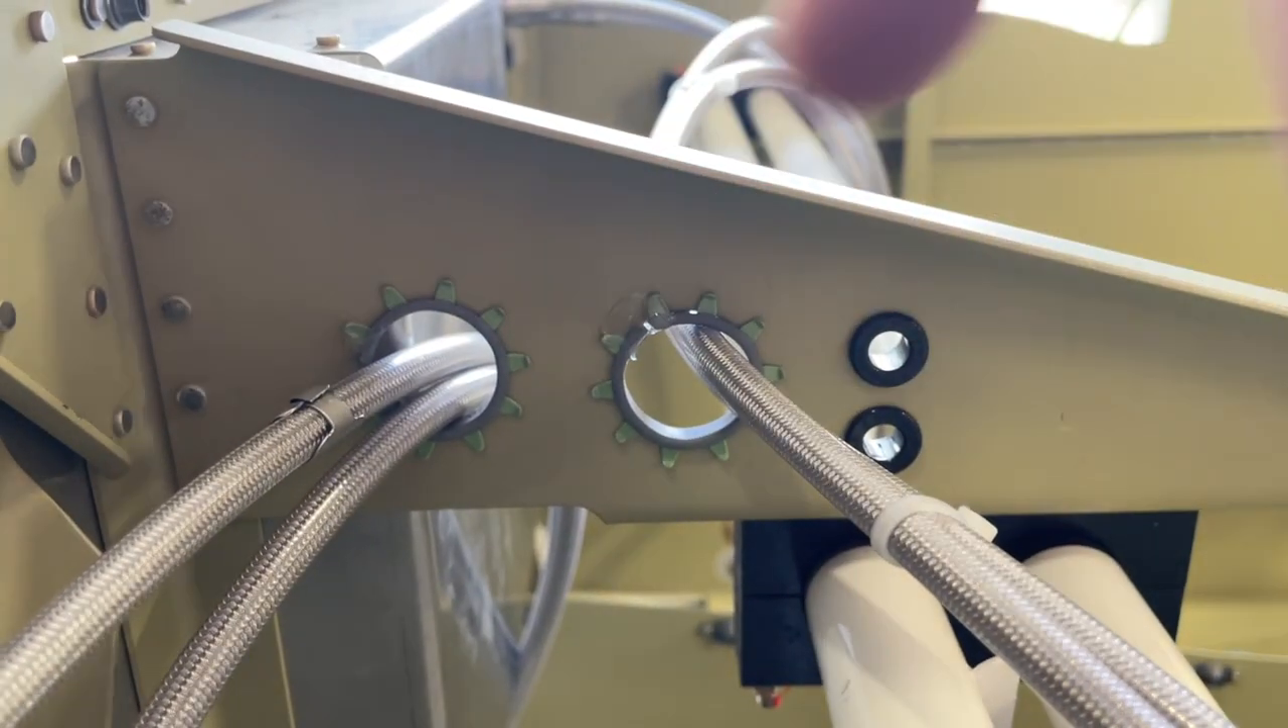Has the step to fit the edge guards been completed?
Yes.